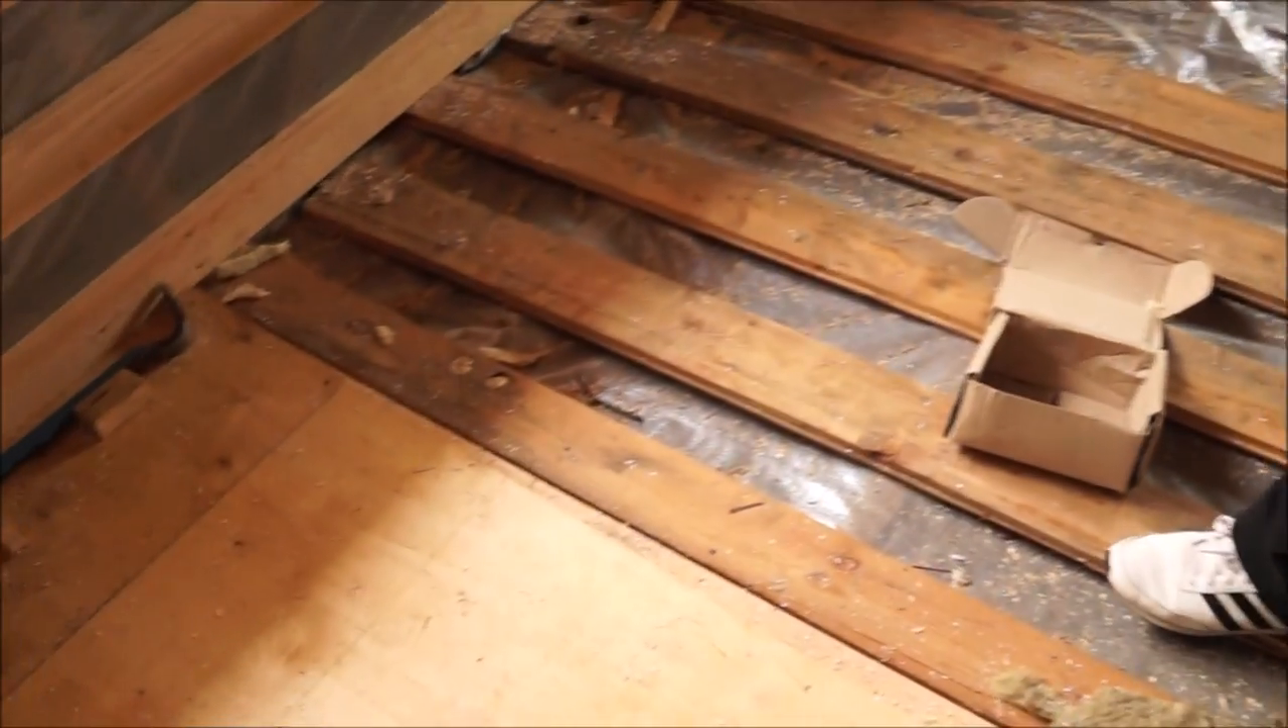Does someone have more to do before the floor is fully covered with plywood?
Yes.